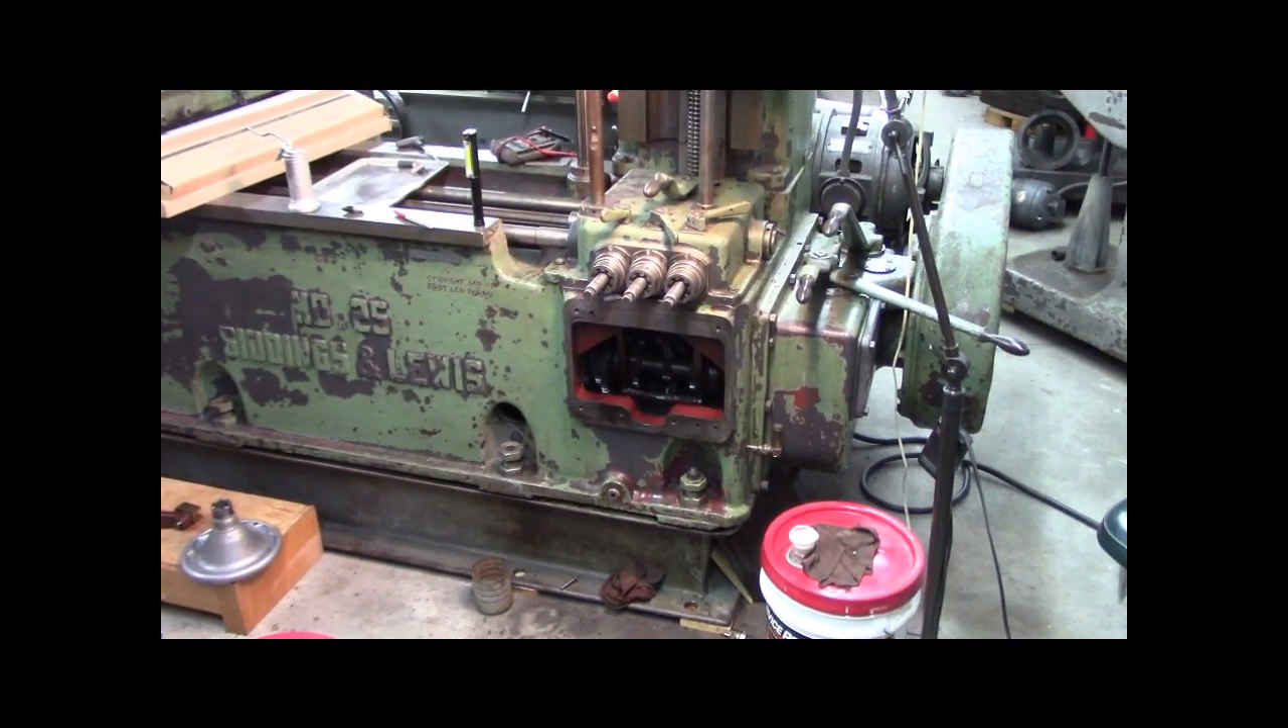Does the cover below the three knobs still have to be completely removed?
No.